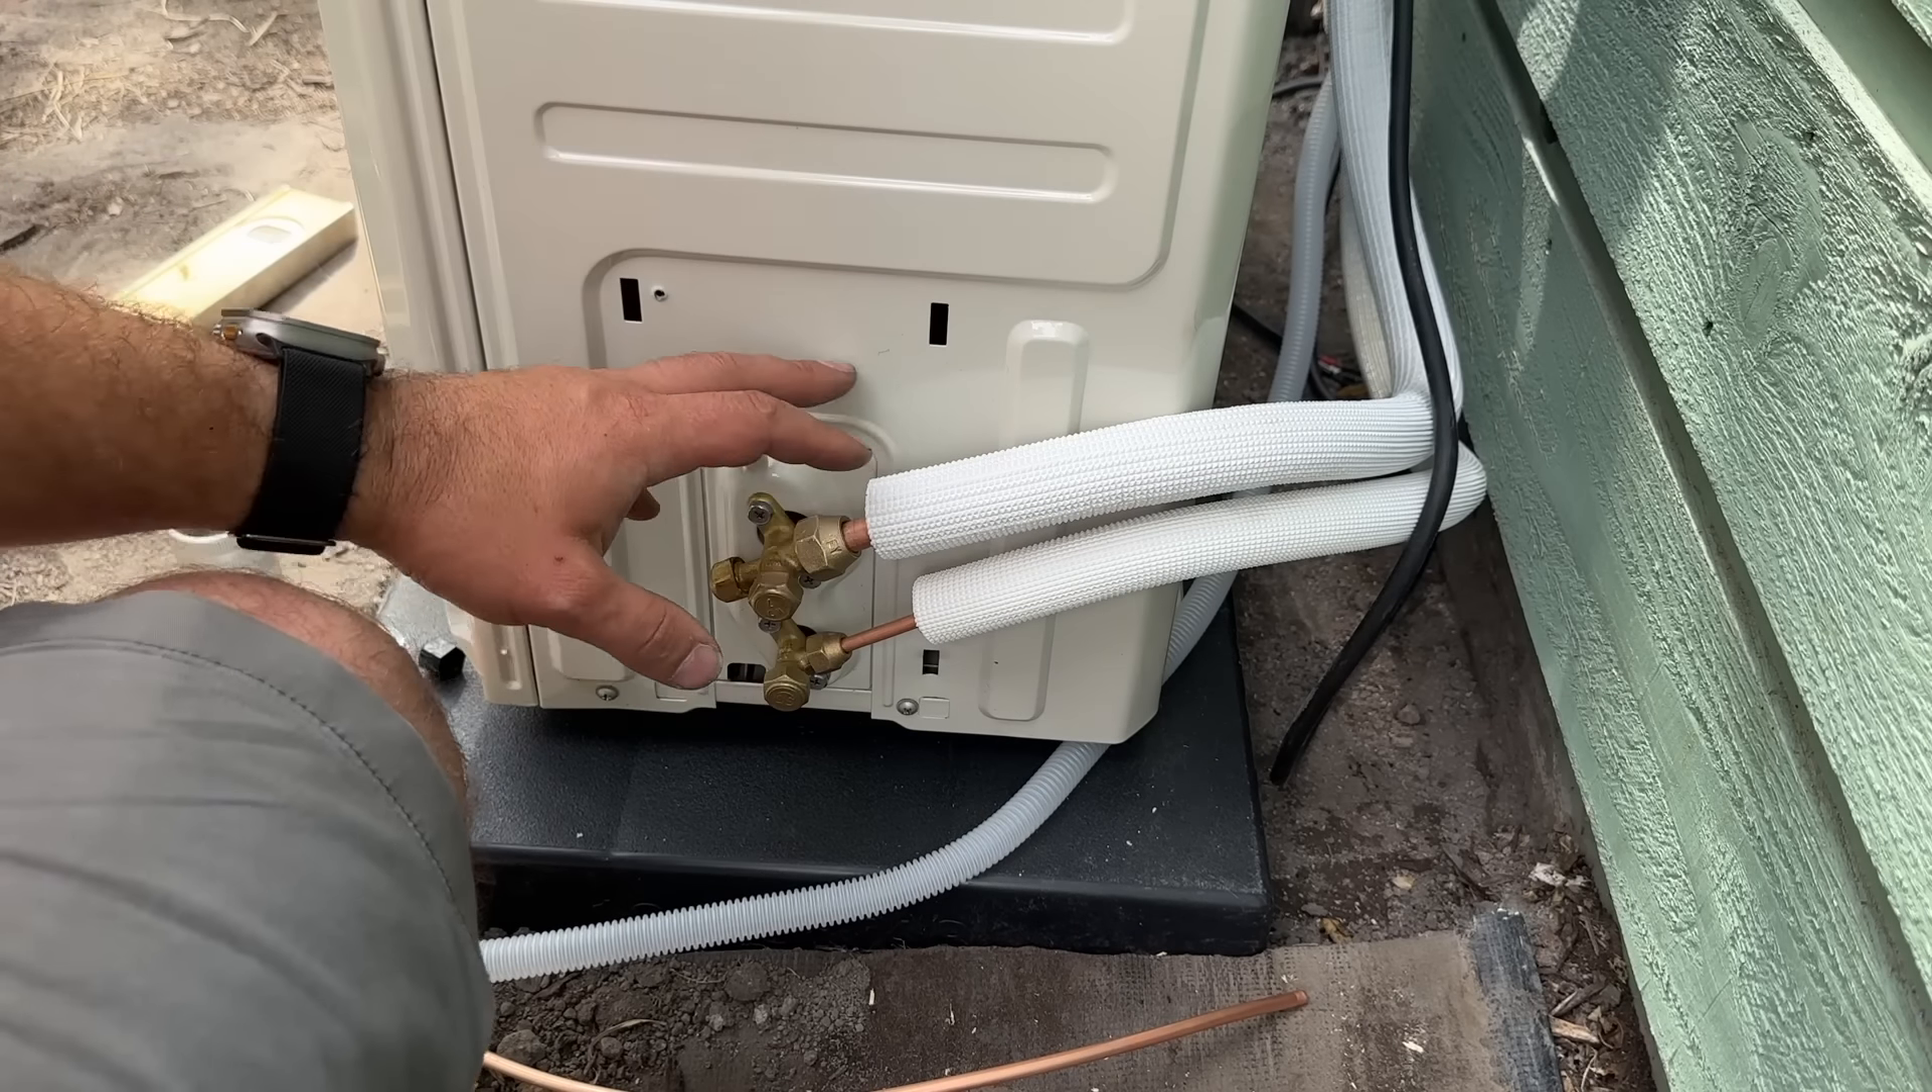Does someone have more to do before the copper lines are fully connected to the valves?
No.